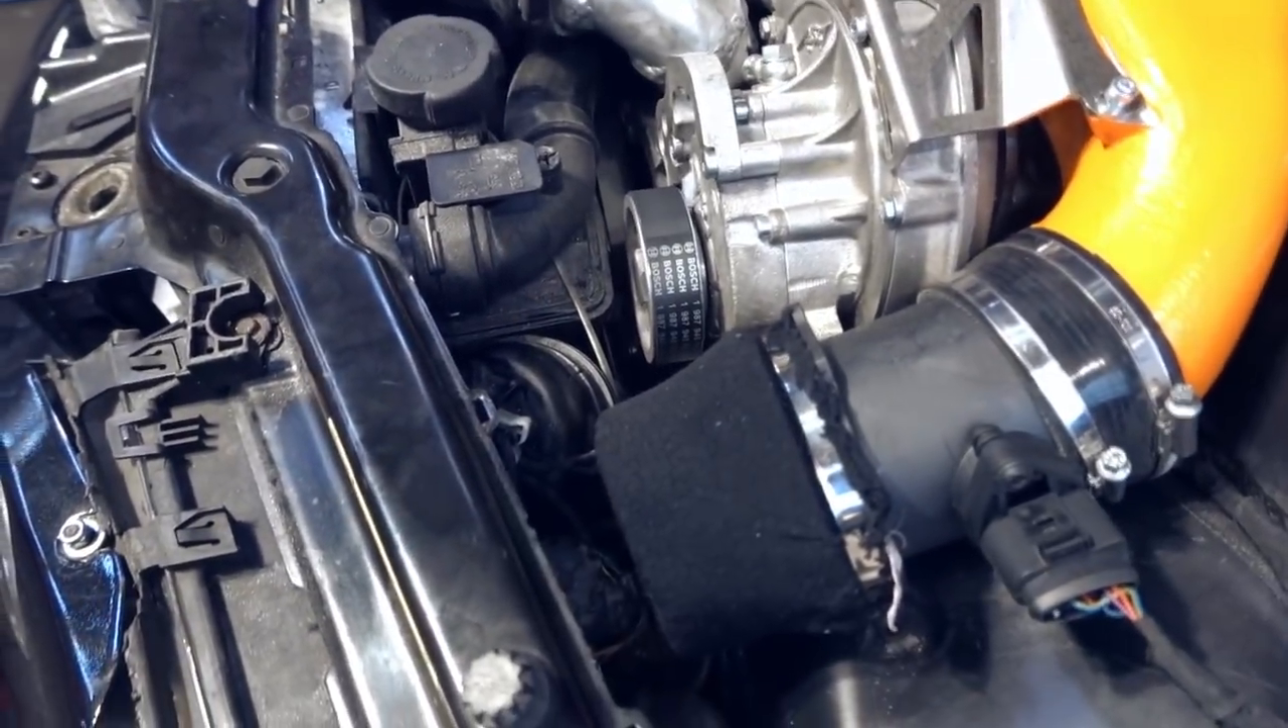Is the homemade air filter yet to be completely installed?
No.